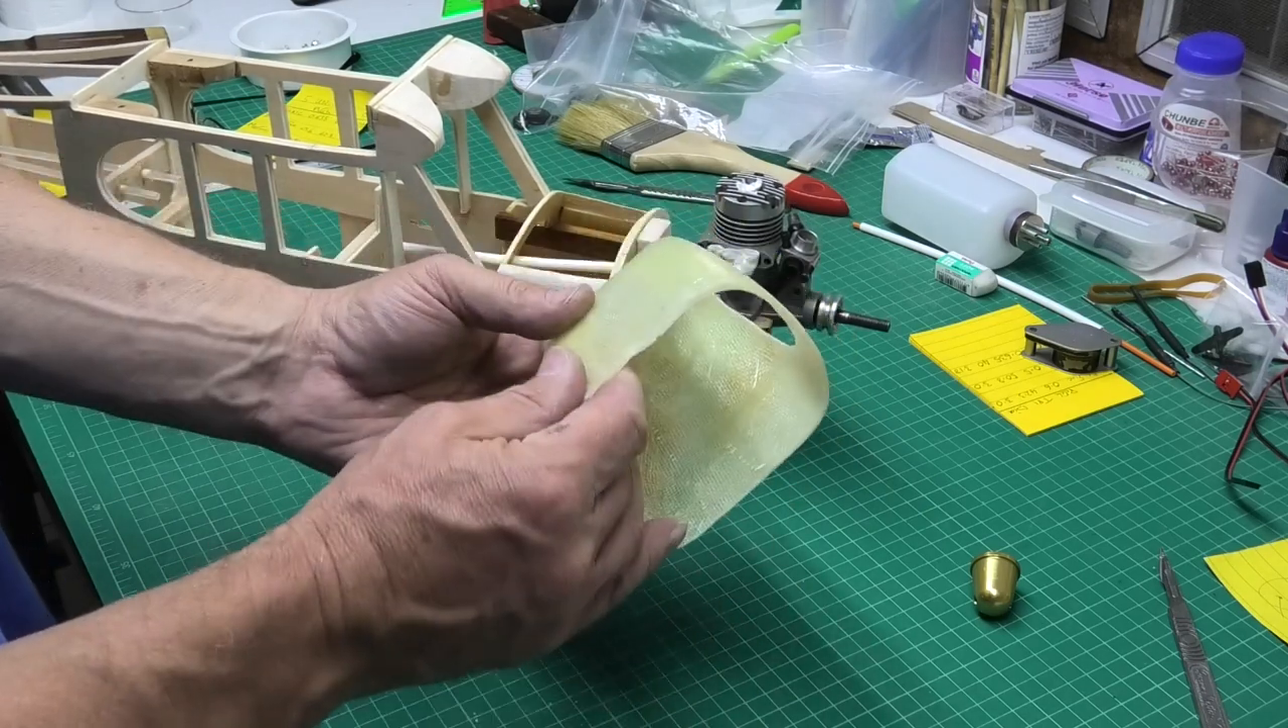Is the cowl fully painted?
No.